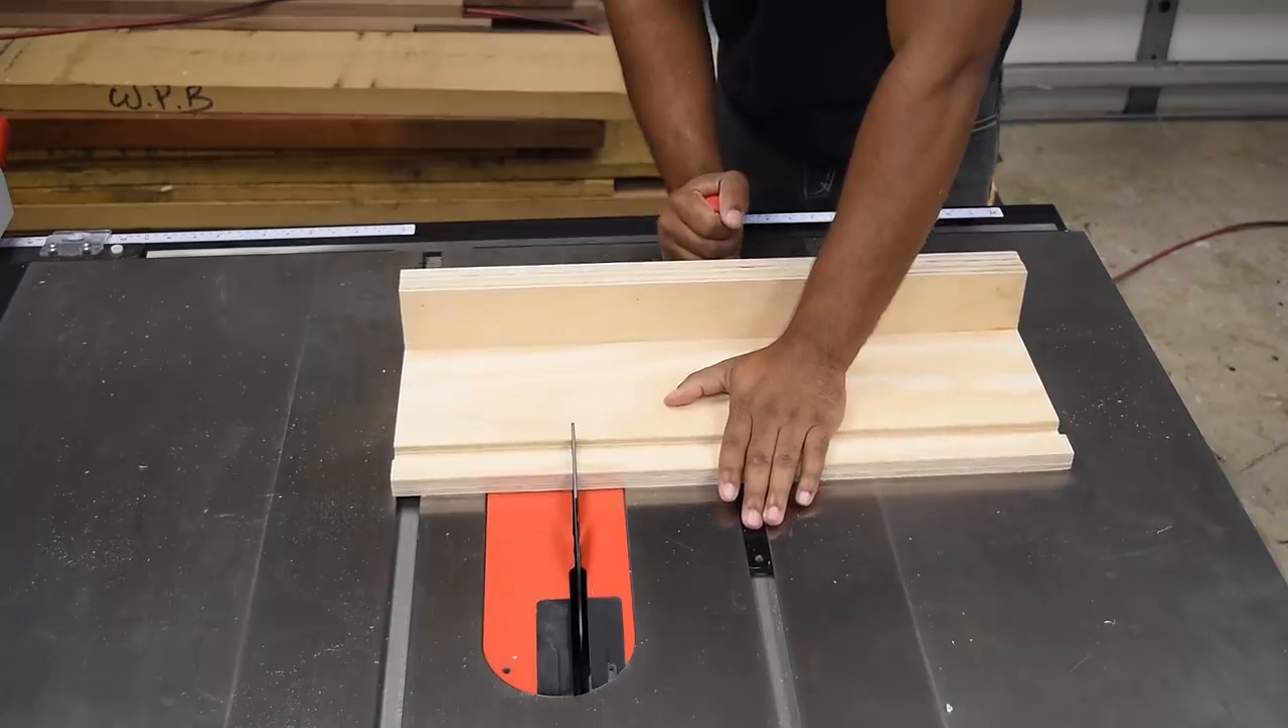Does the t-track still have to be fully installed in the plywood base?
Yes.